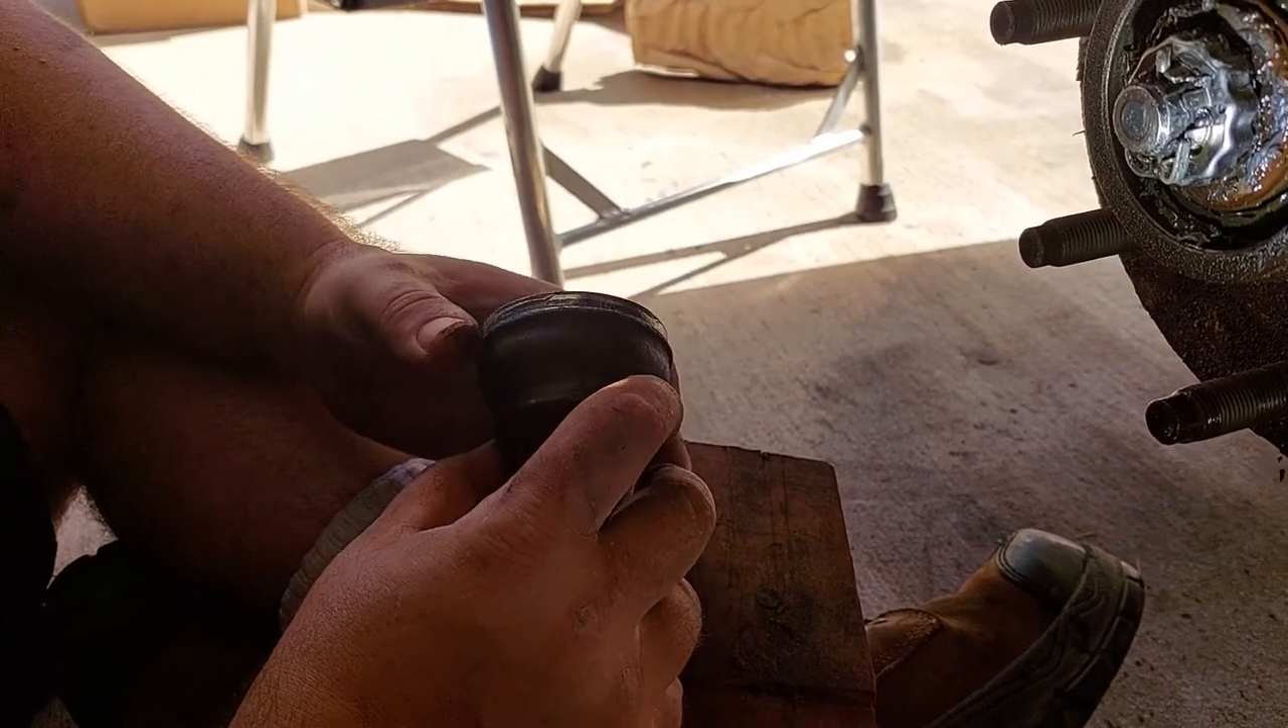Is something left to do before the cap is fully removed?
No.